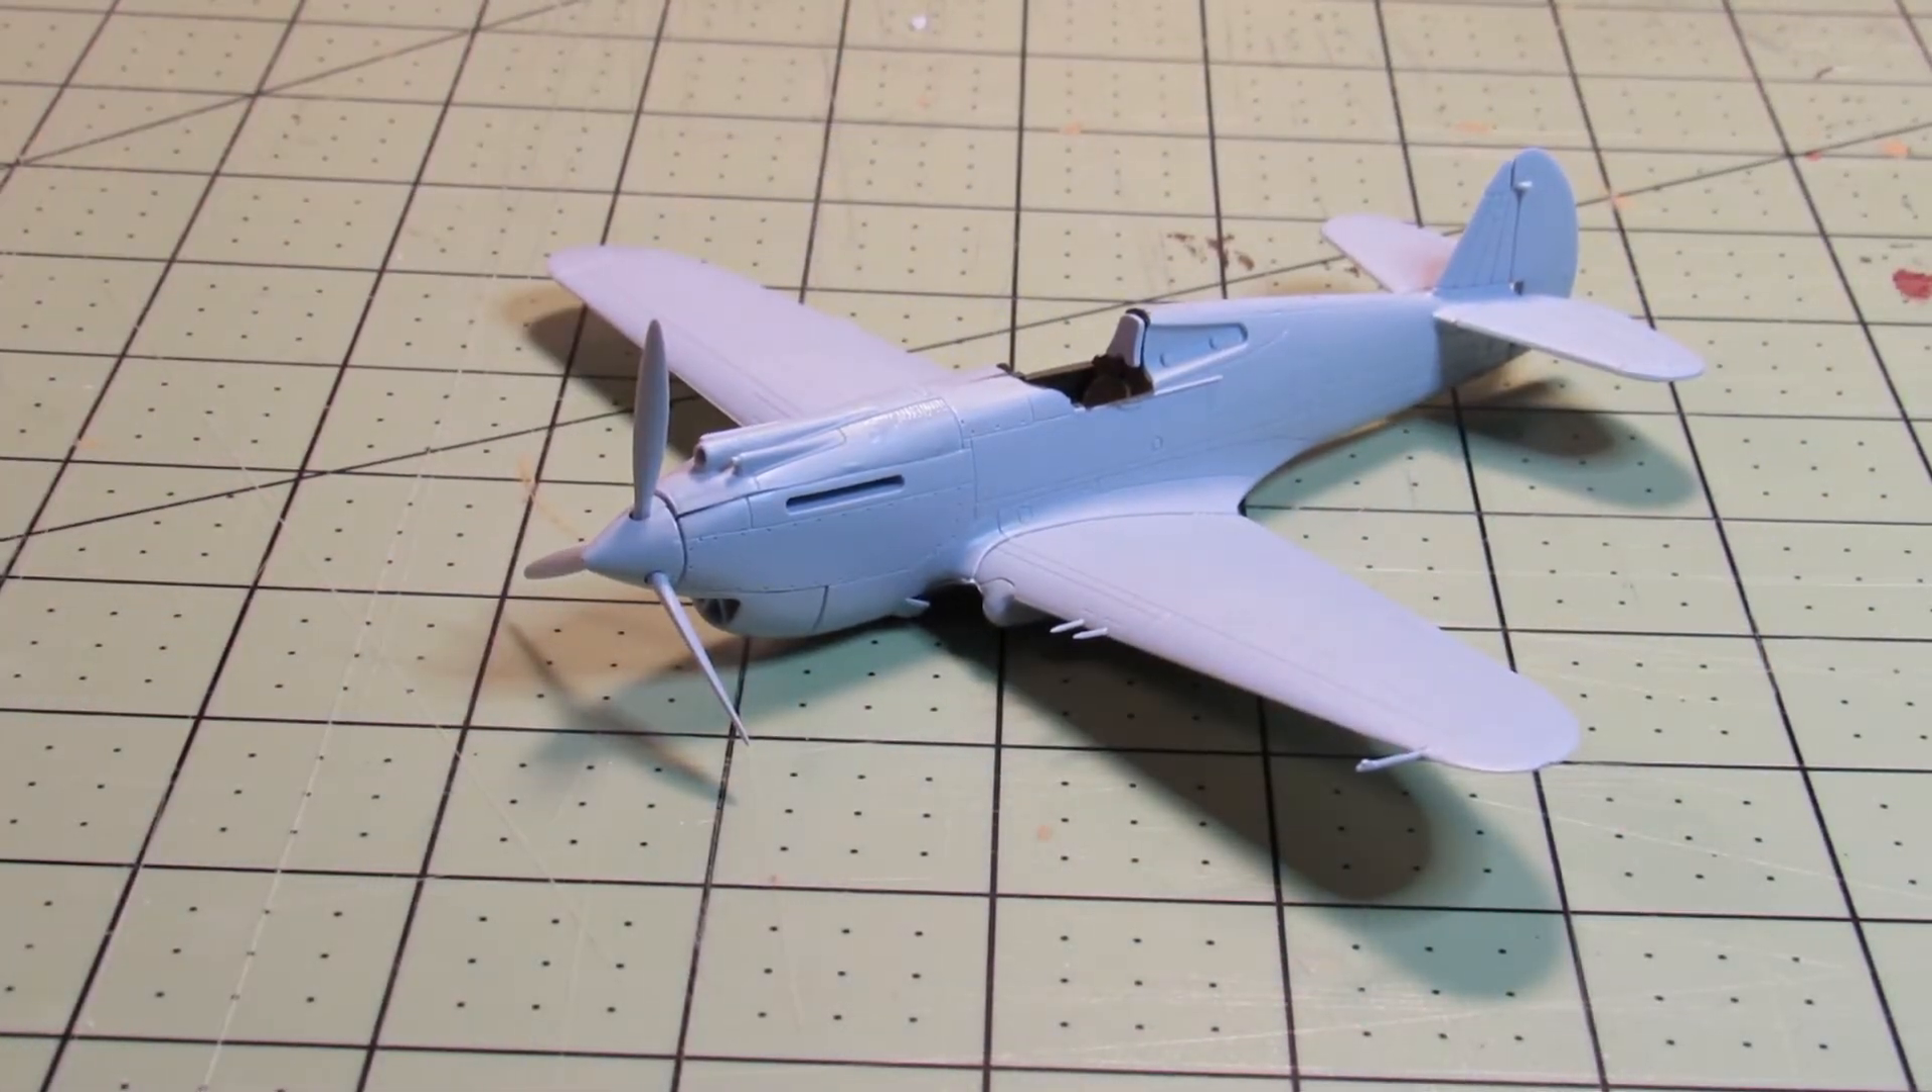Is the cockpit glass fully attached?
No.